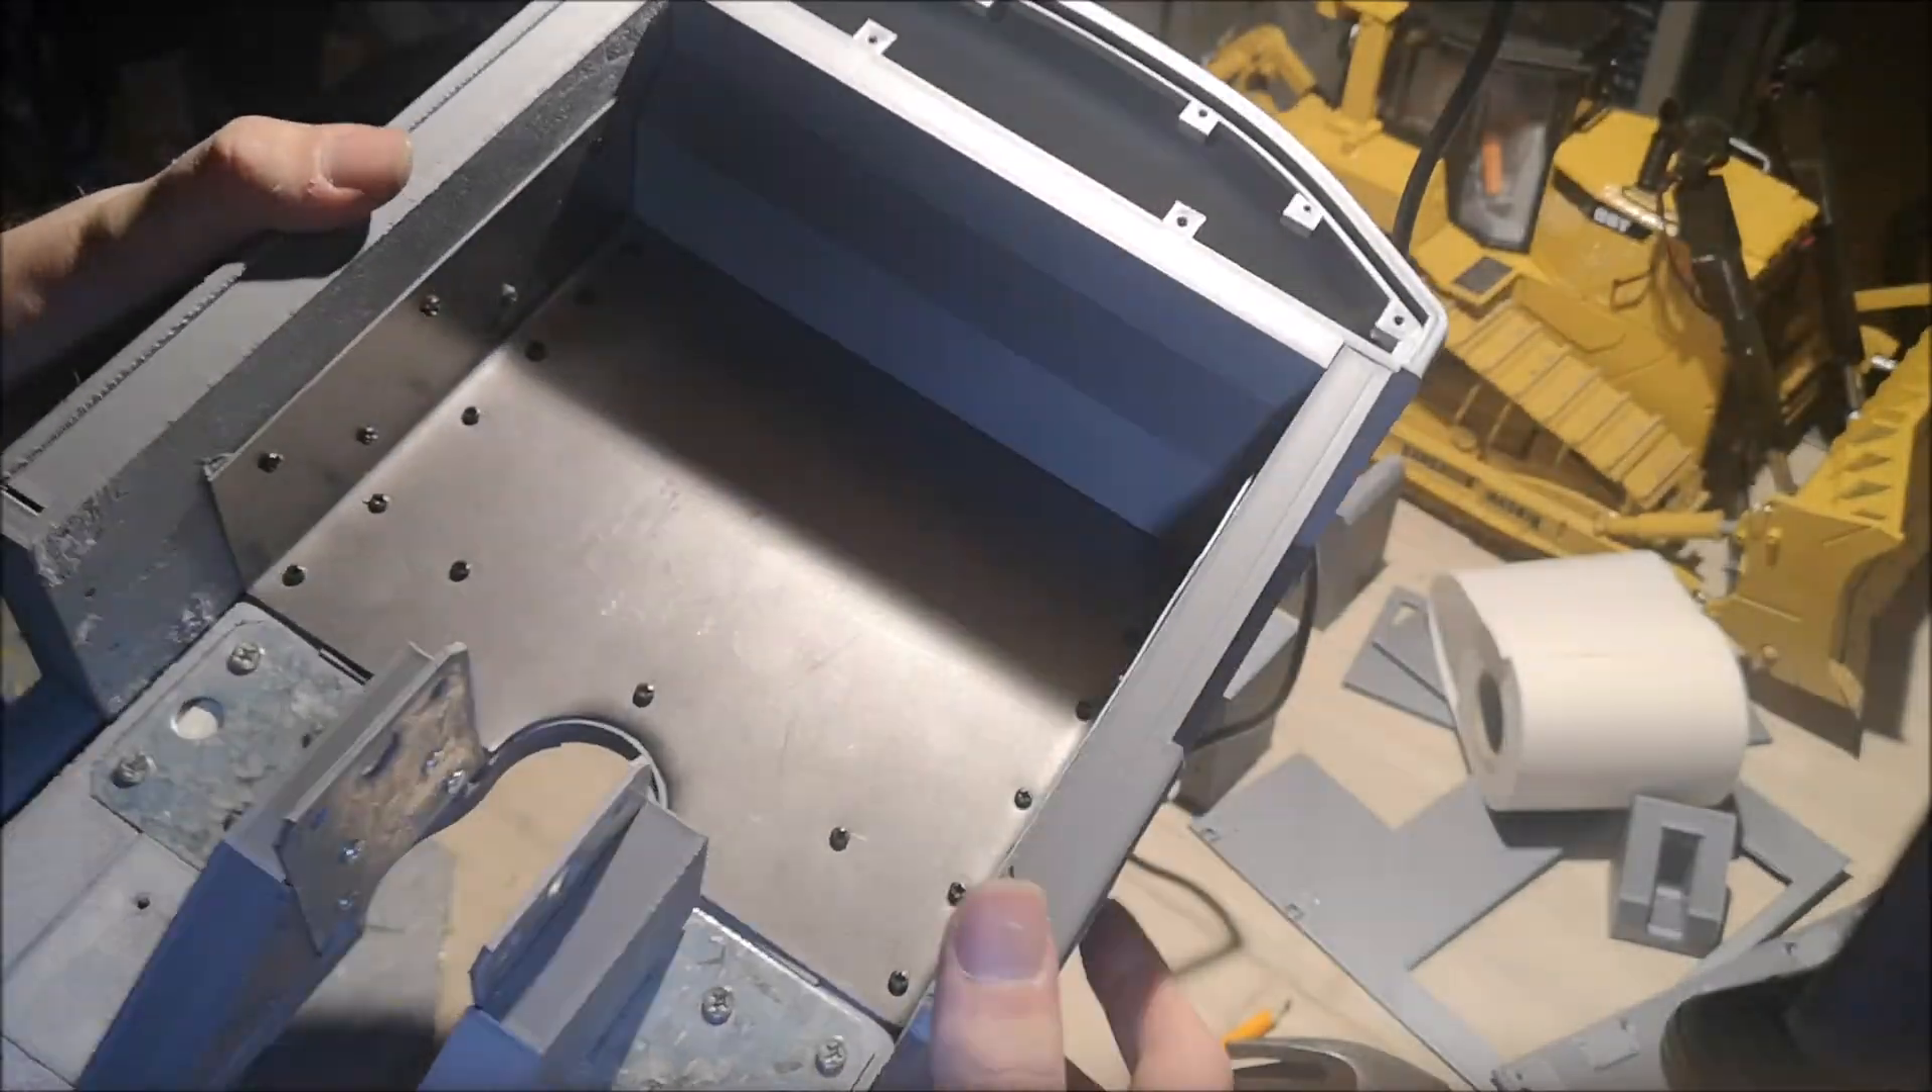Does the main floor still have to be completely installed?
No.